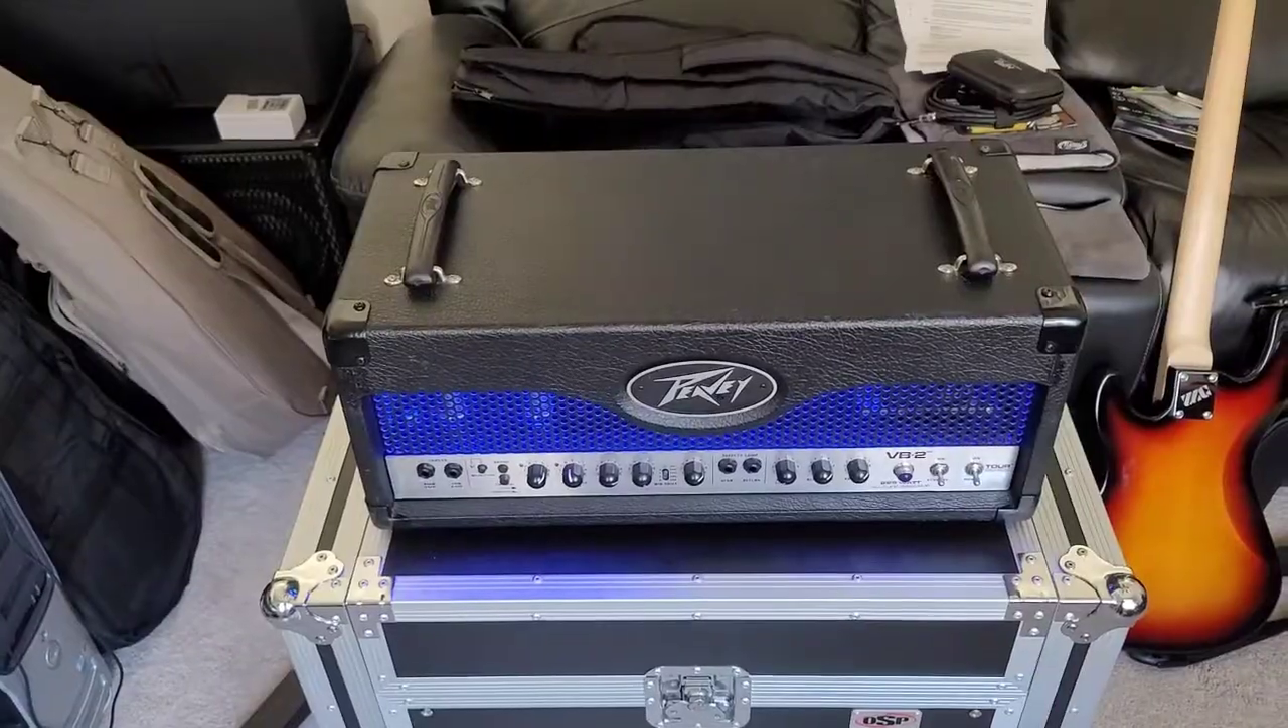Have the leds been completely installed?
Yes.